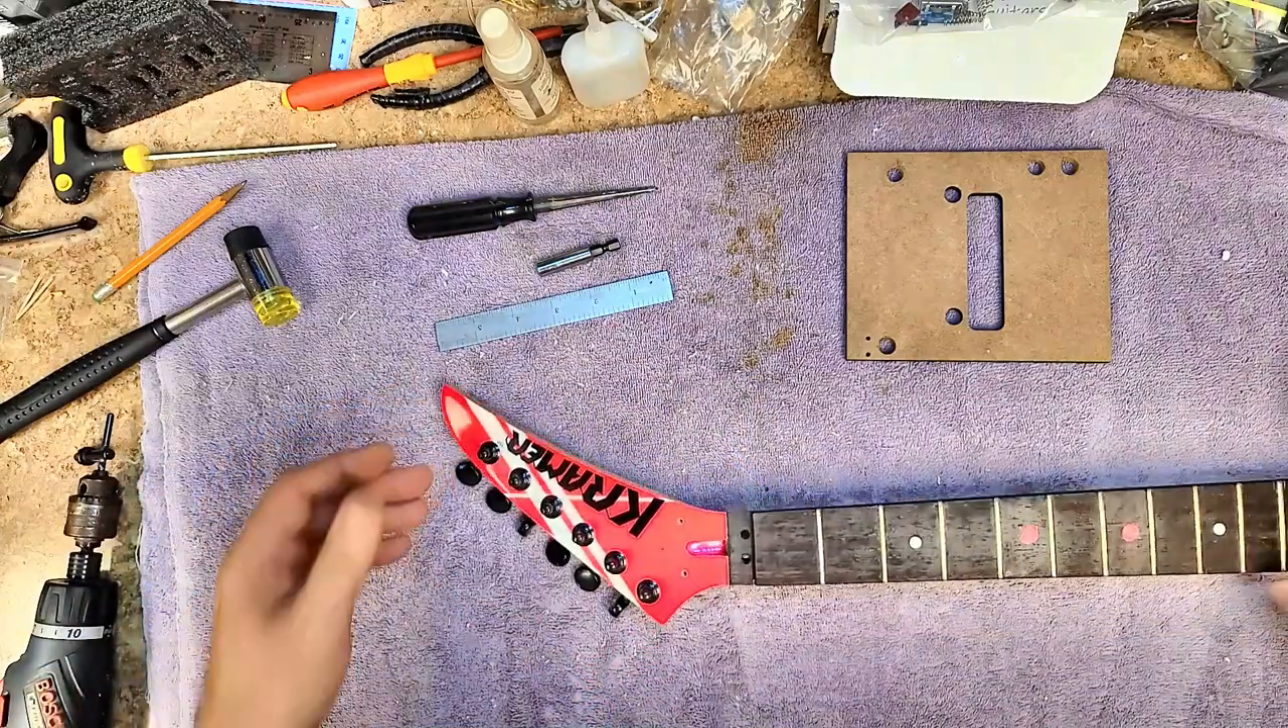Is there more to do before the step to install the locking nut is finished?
Yes.